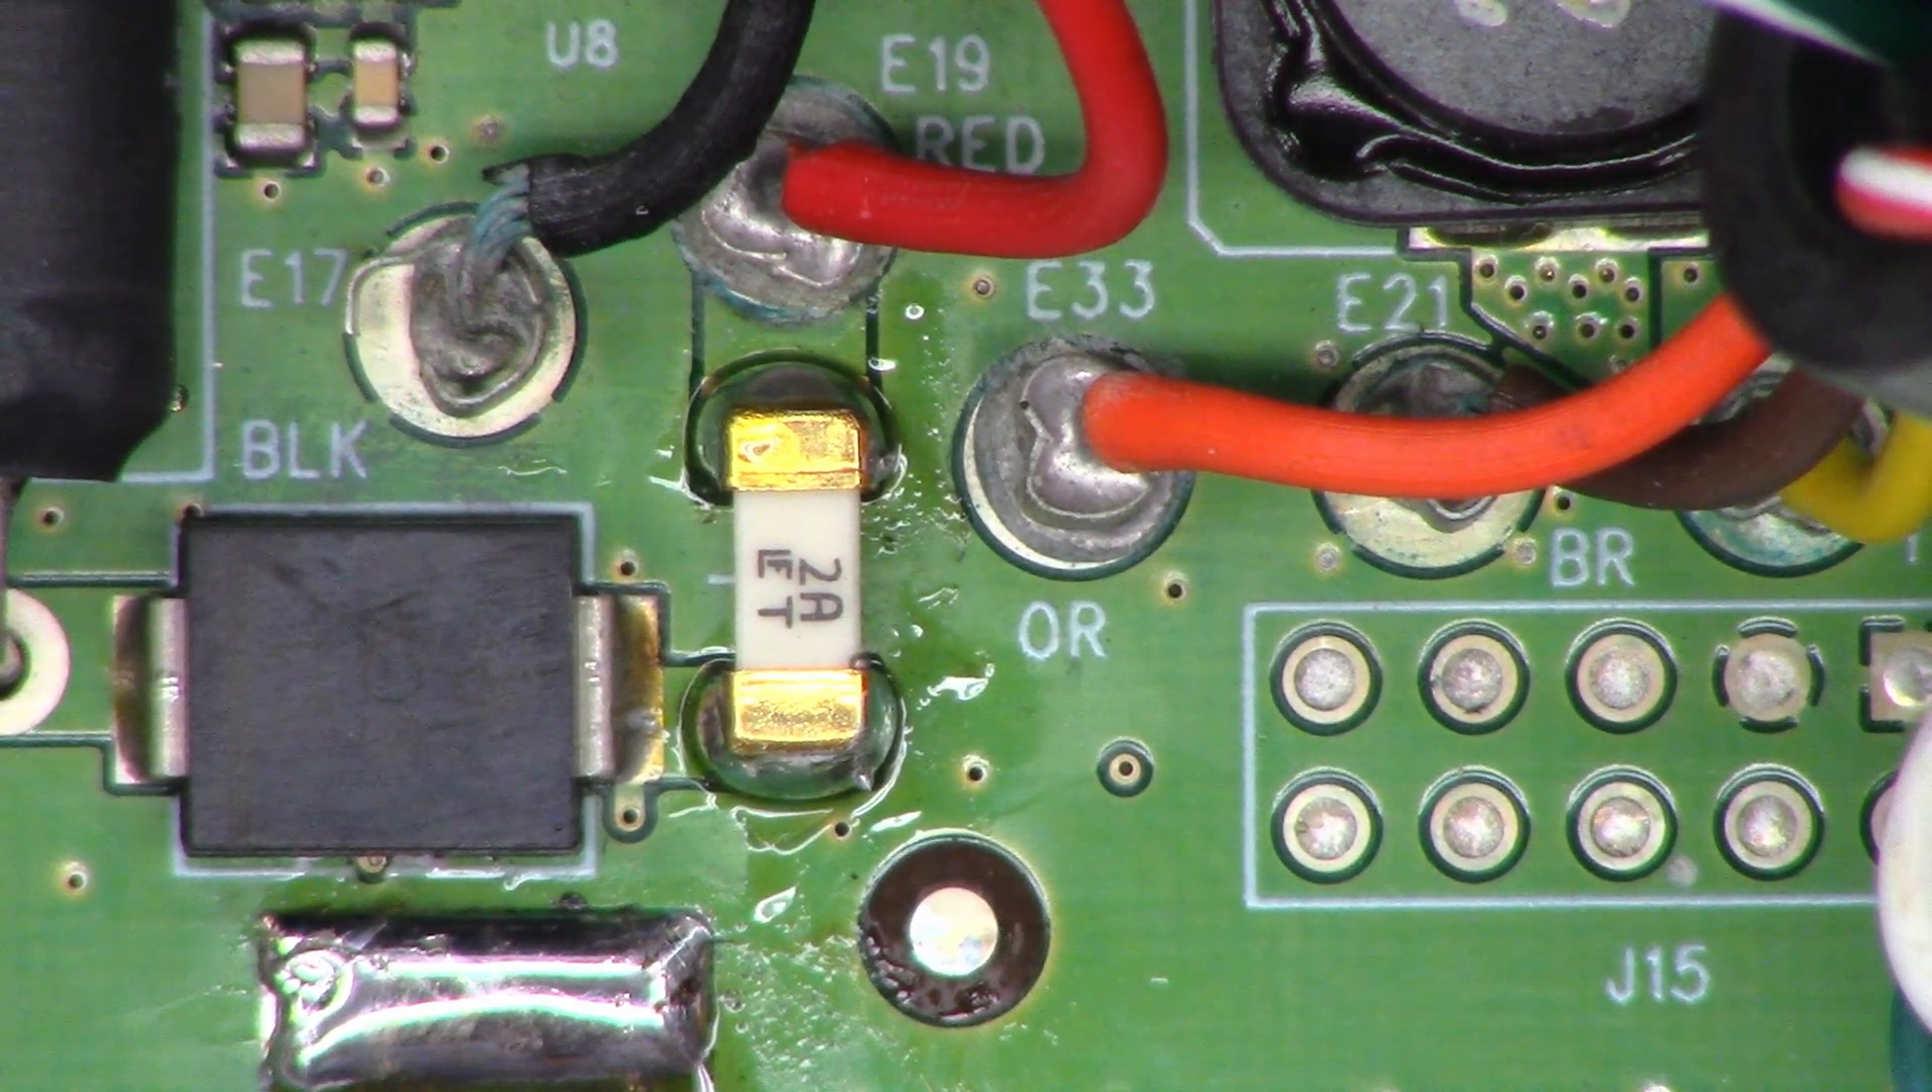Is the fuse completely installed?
Yes.